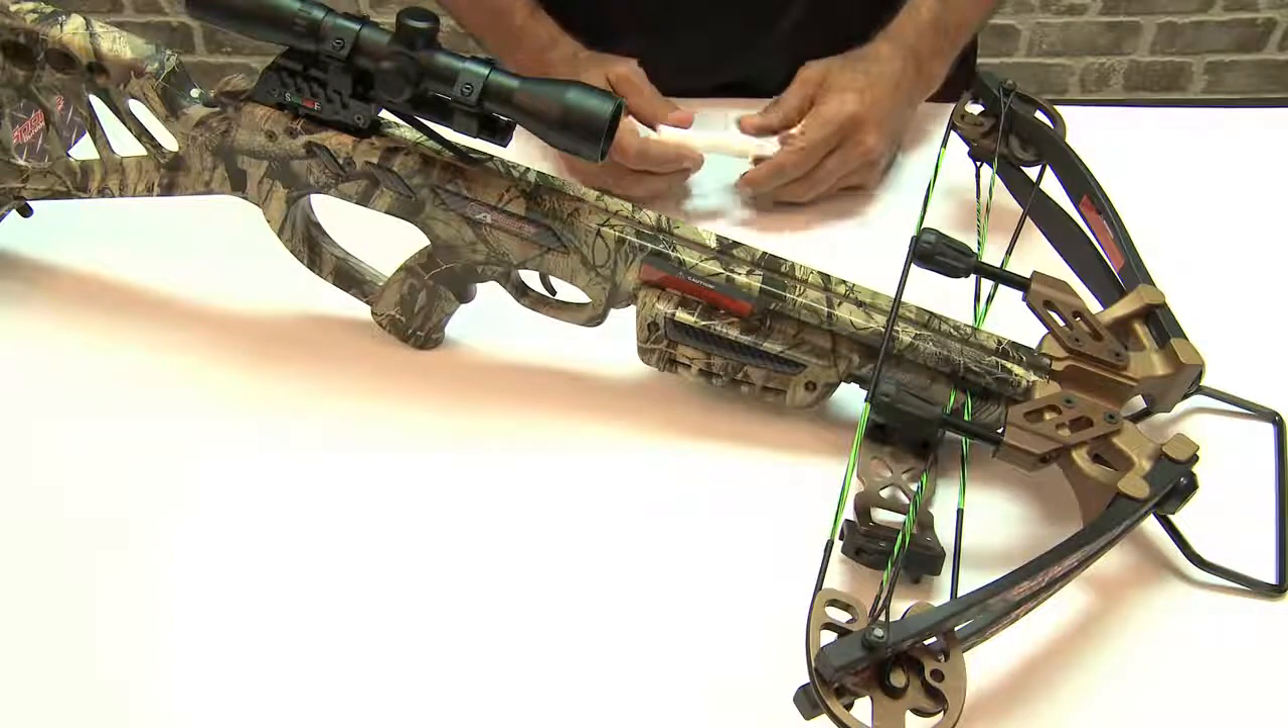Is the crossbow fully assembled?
Yes.